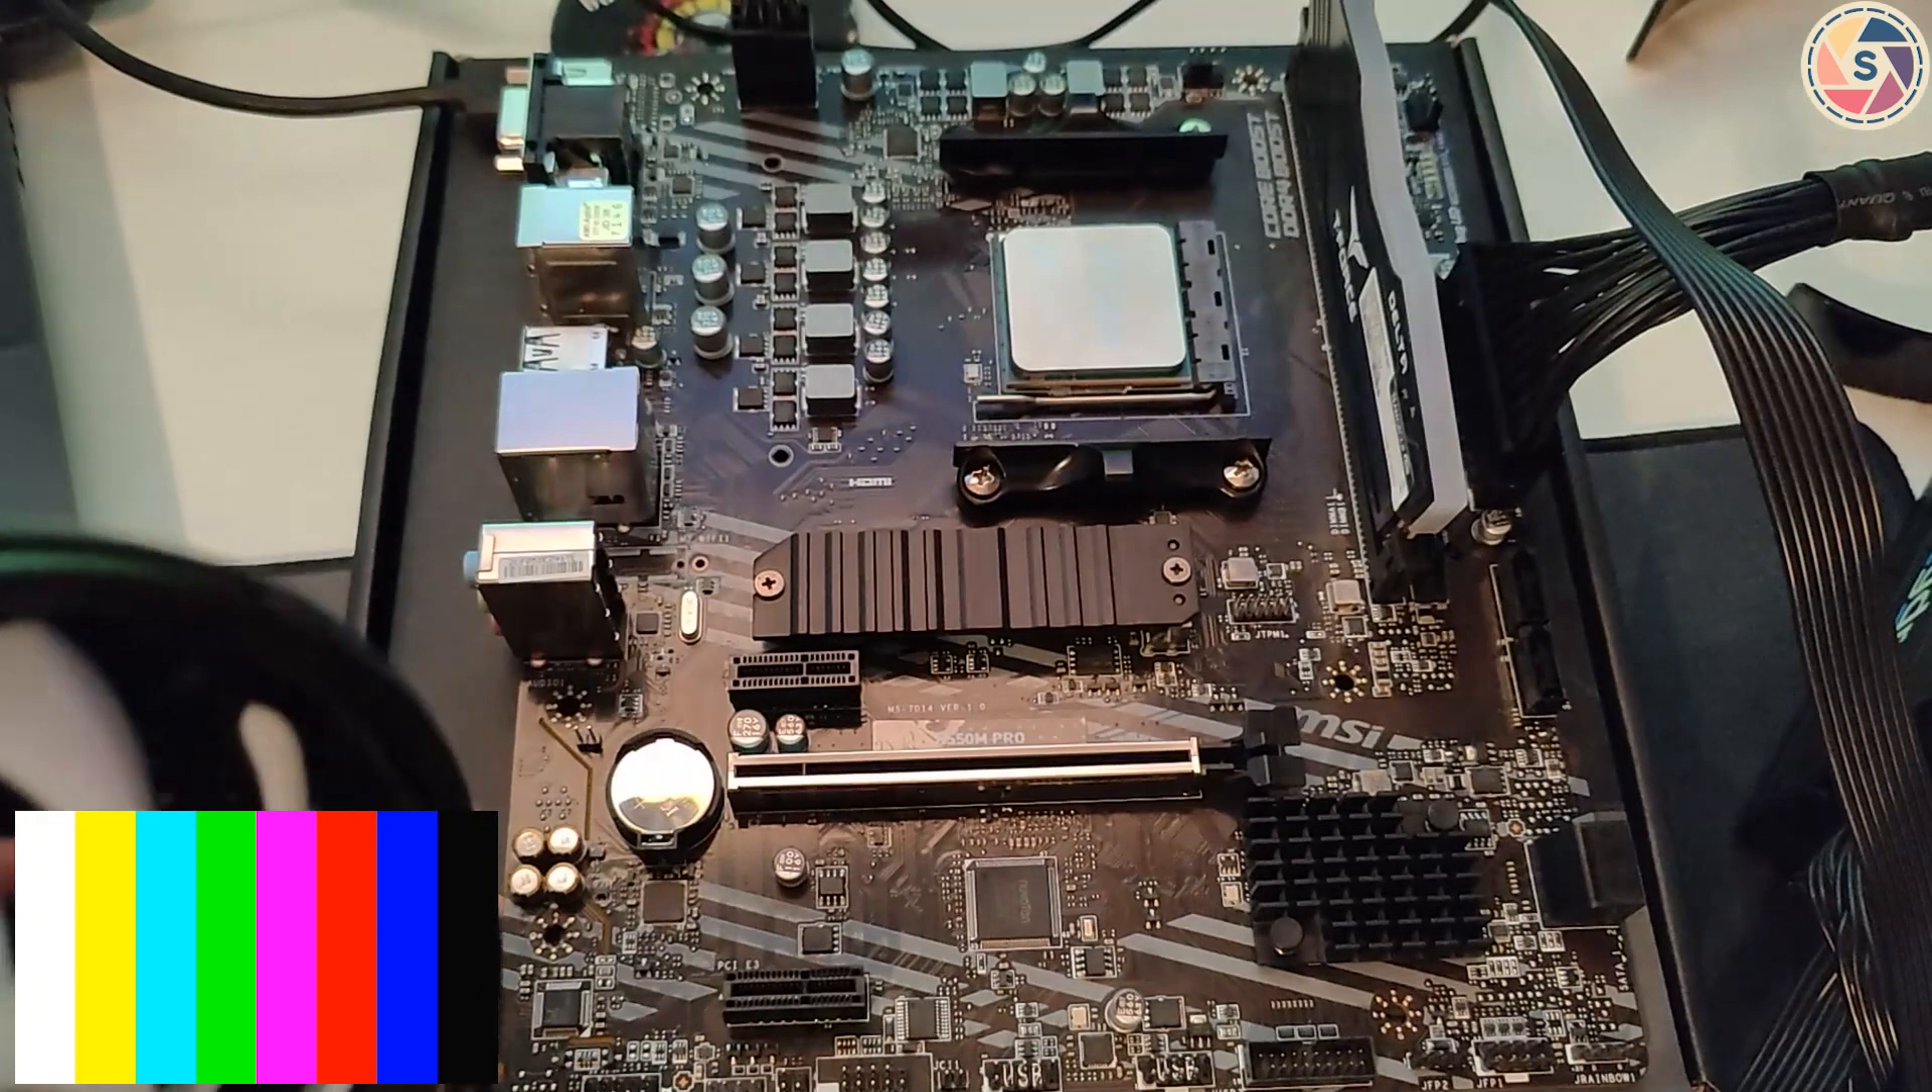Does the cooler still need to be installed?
Yes.